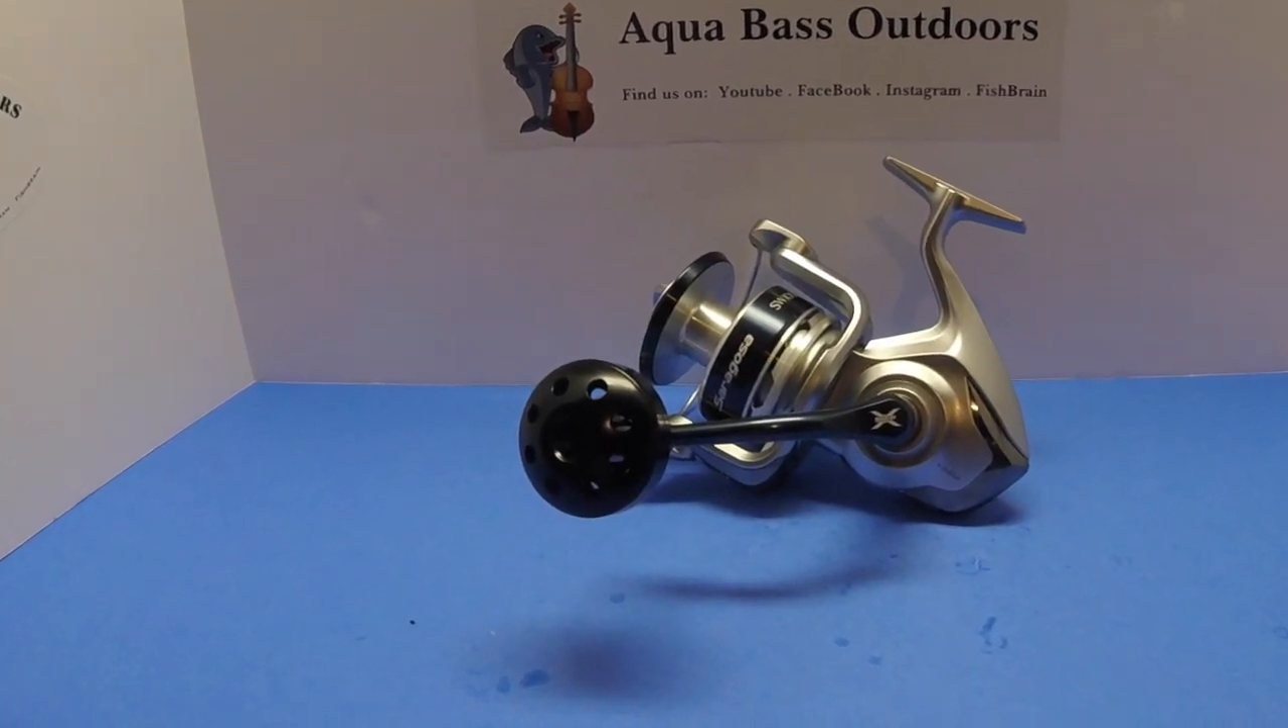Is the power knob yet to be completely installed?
No.